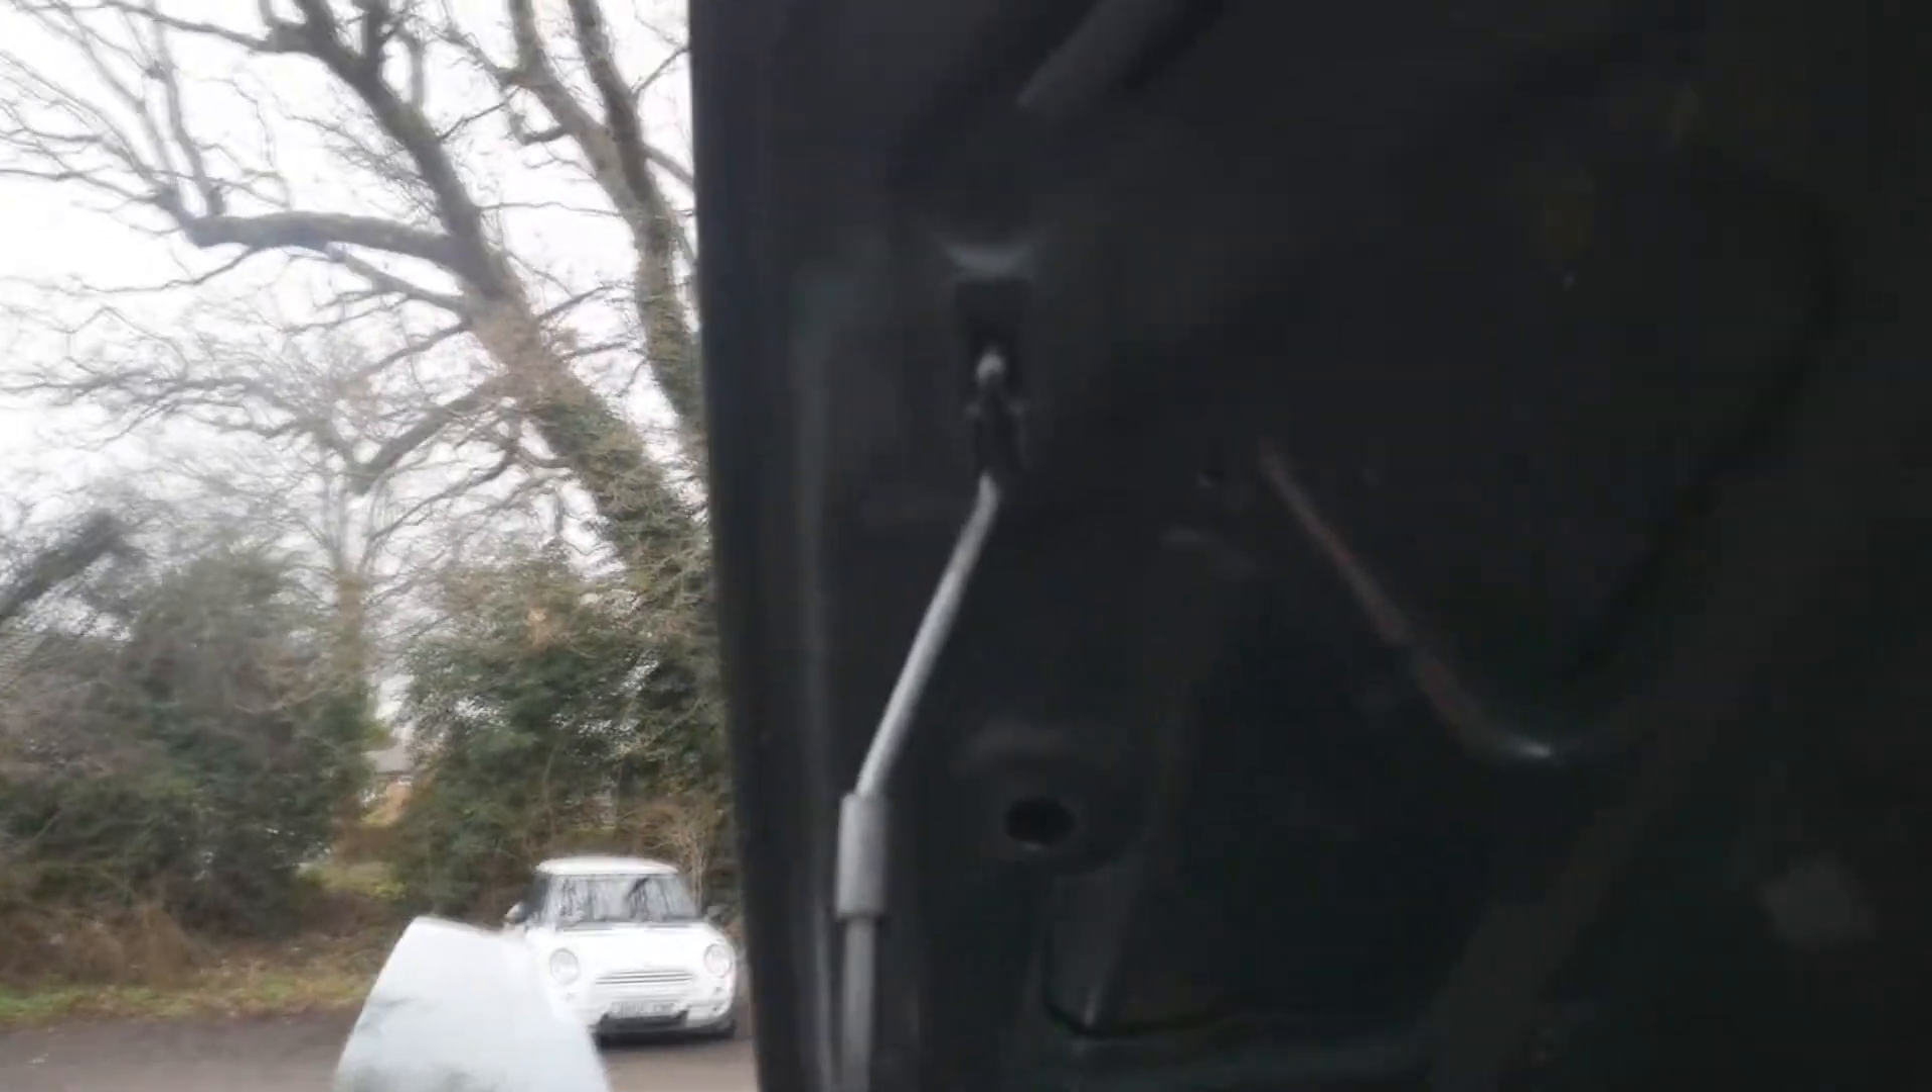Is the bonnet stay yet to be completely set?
No.